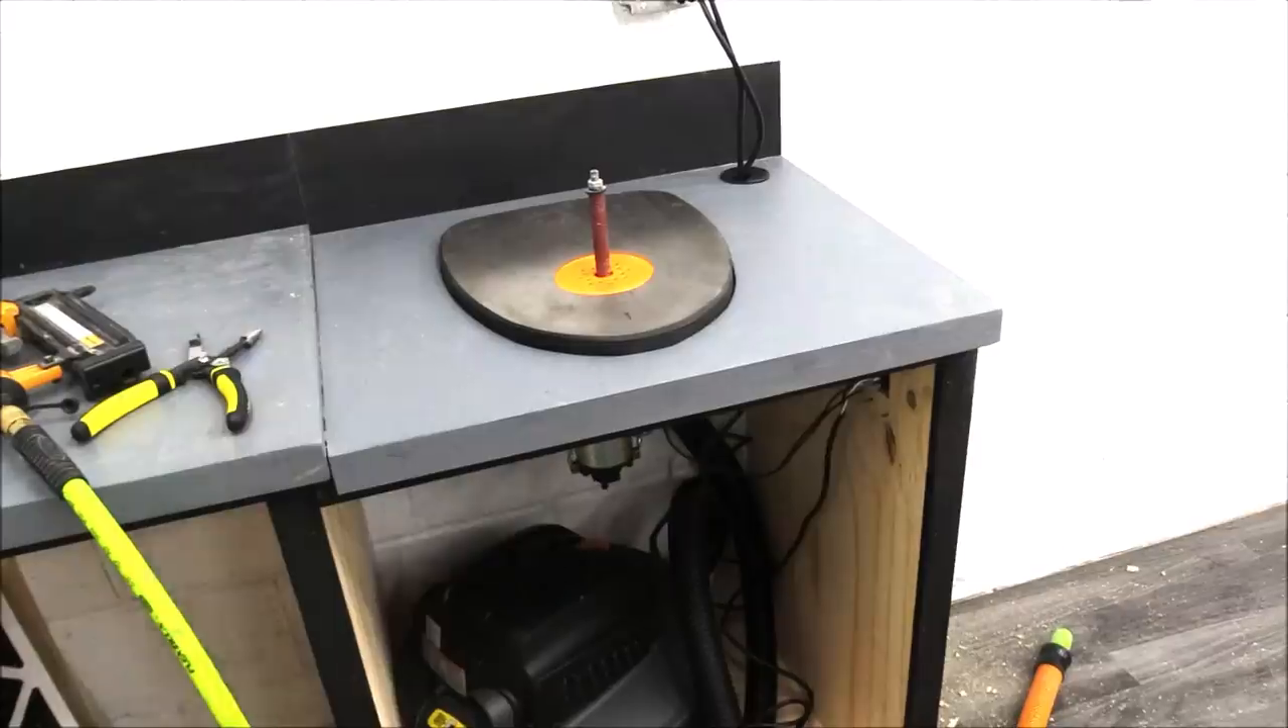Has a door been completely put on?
No.